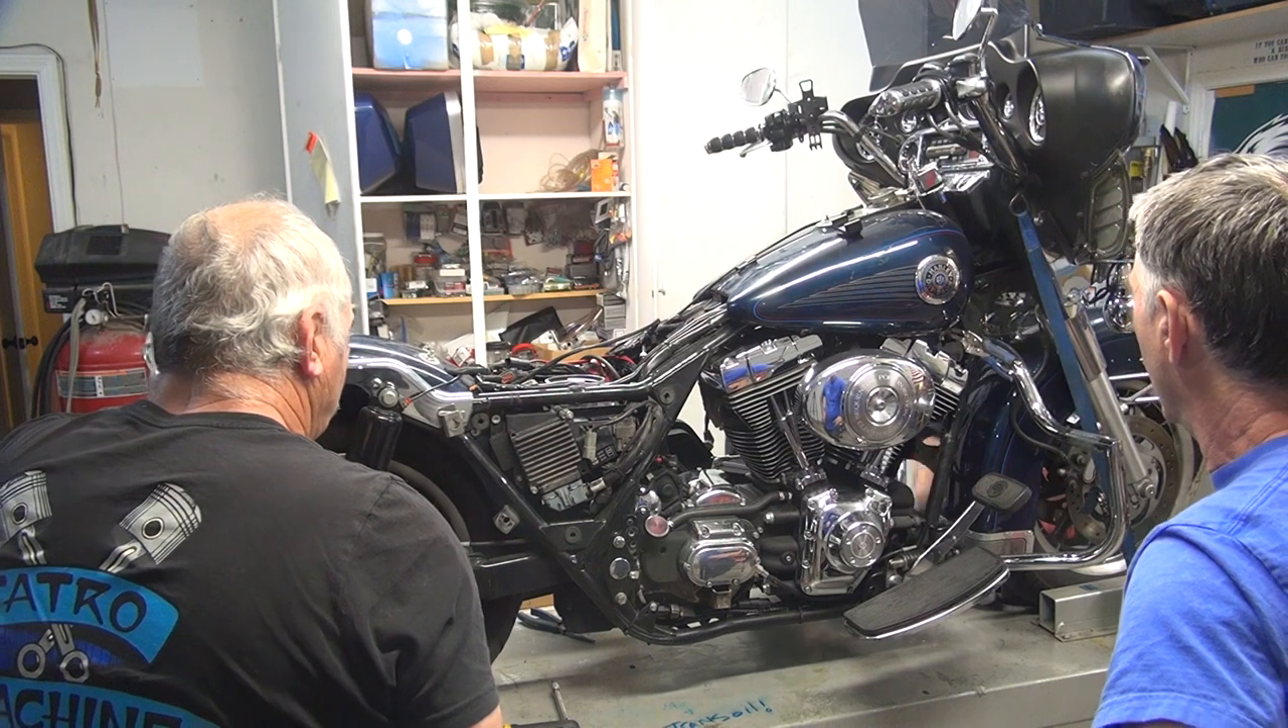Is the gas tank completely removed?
No.